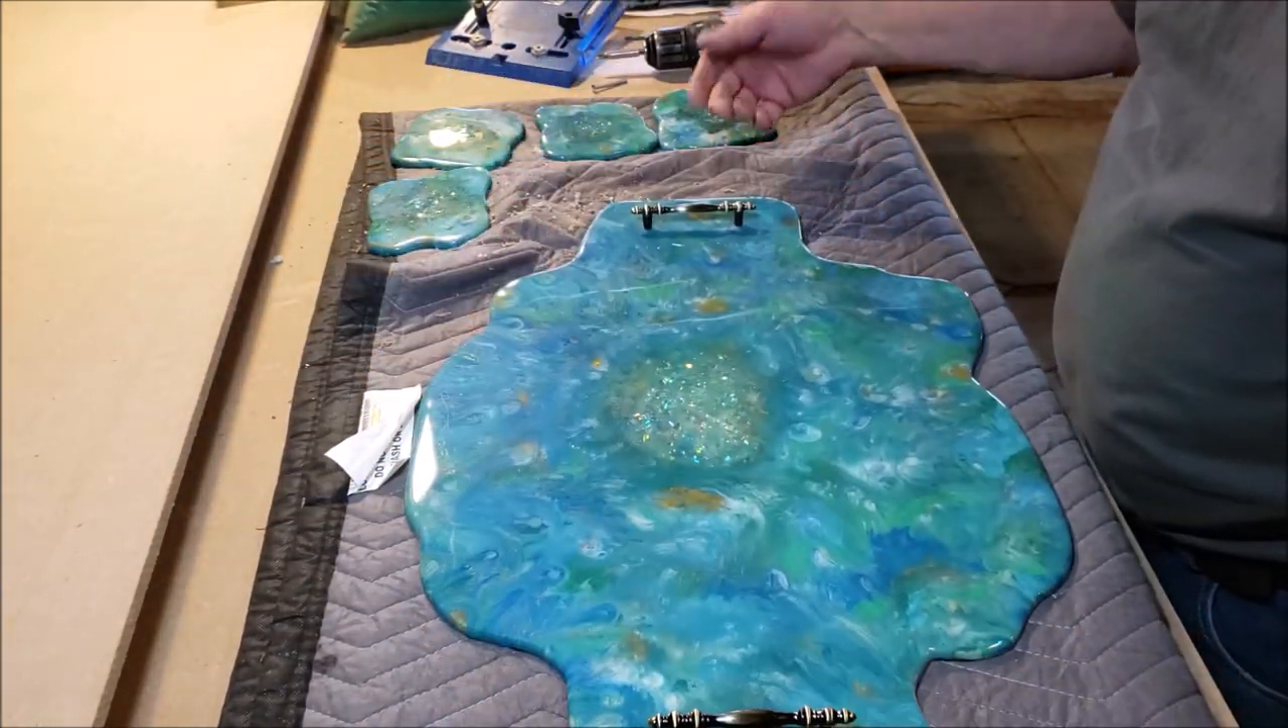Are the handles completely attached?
Yes.